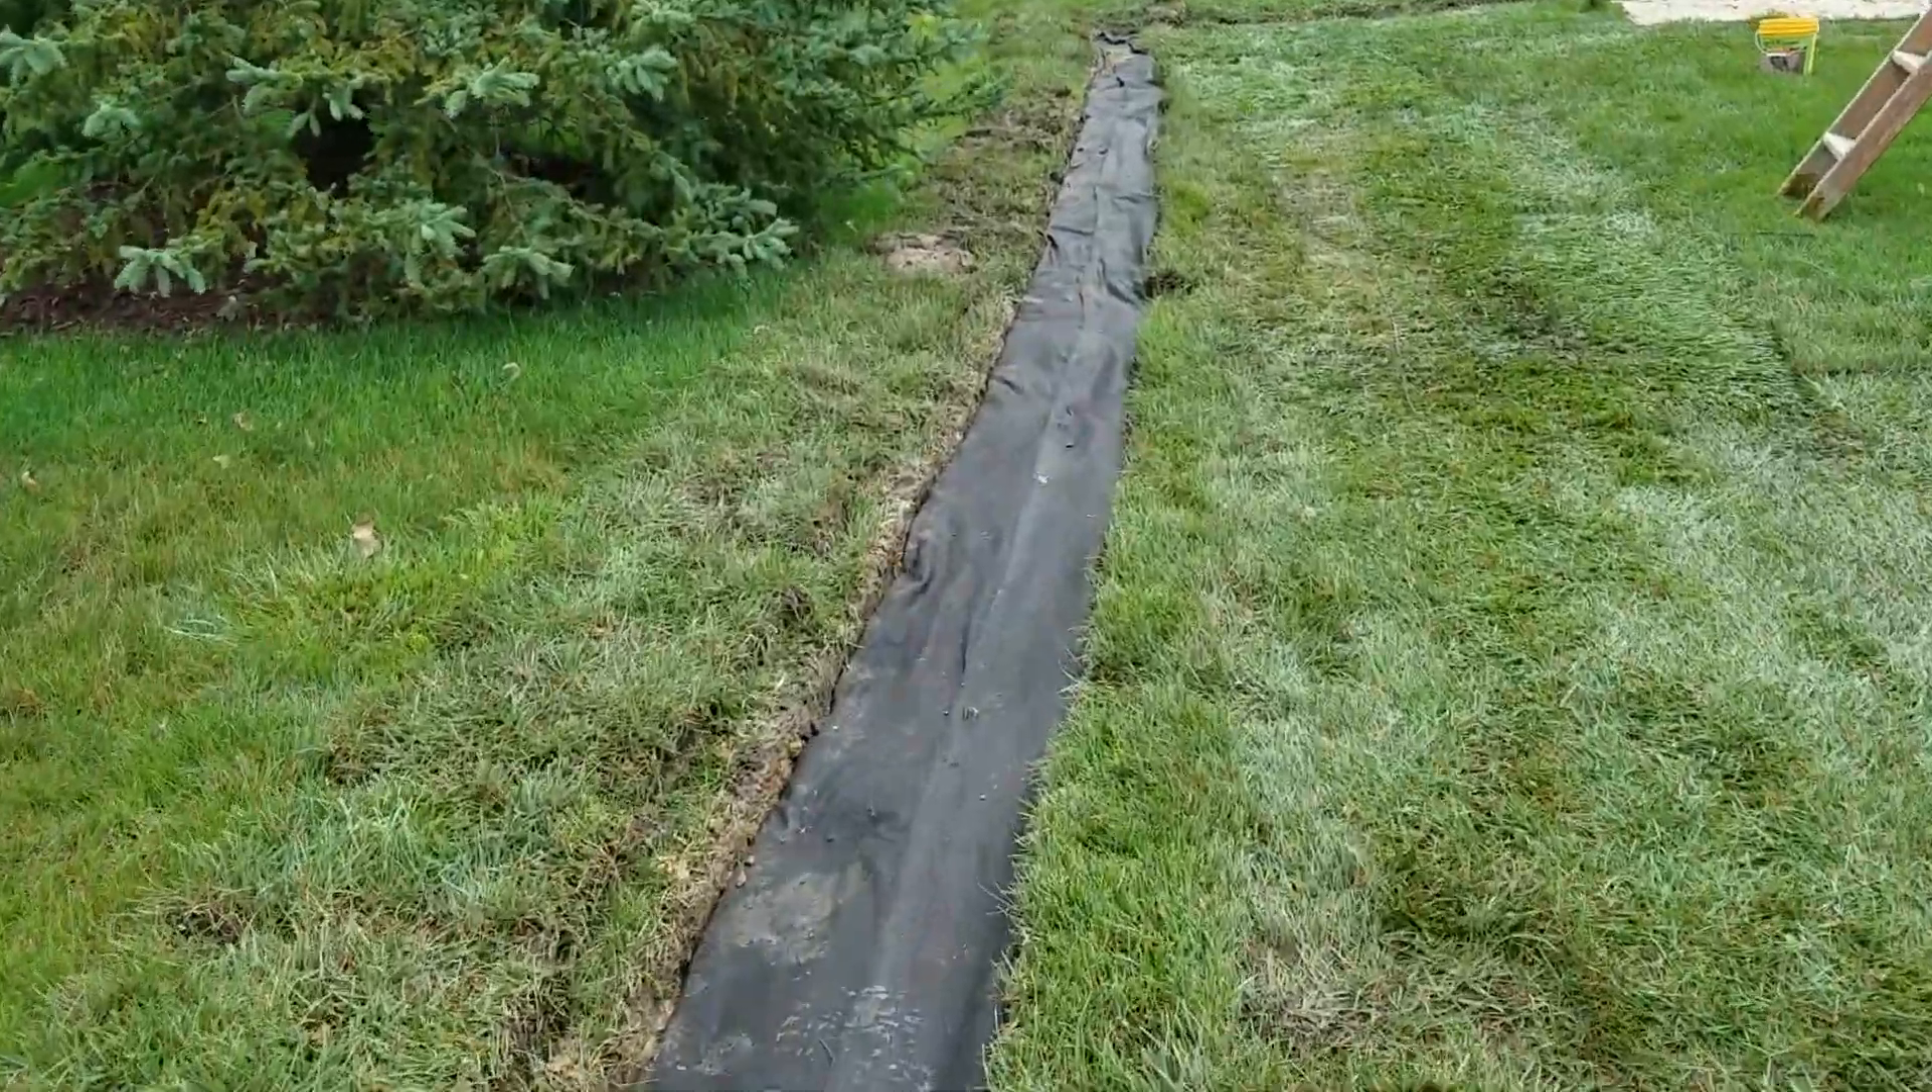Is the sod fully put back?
No.